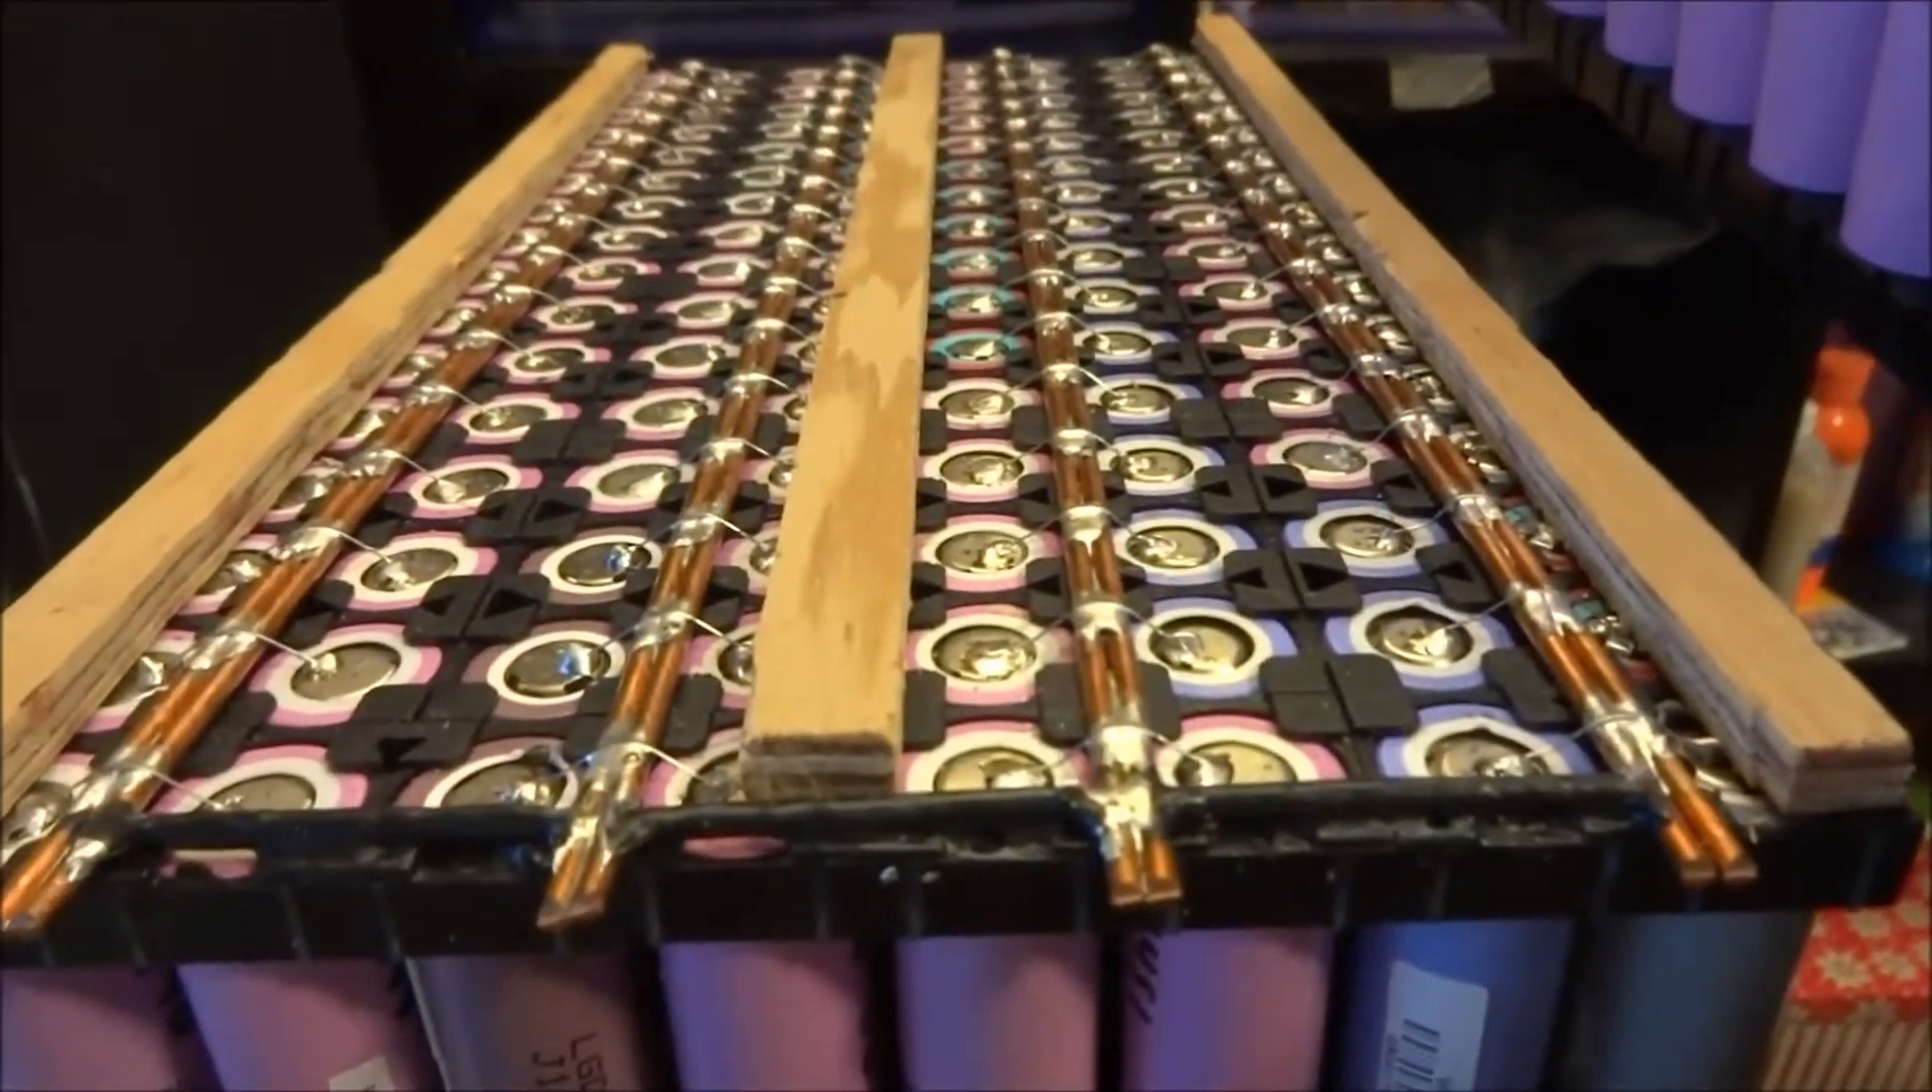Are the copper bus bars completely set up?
Yes.